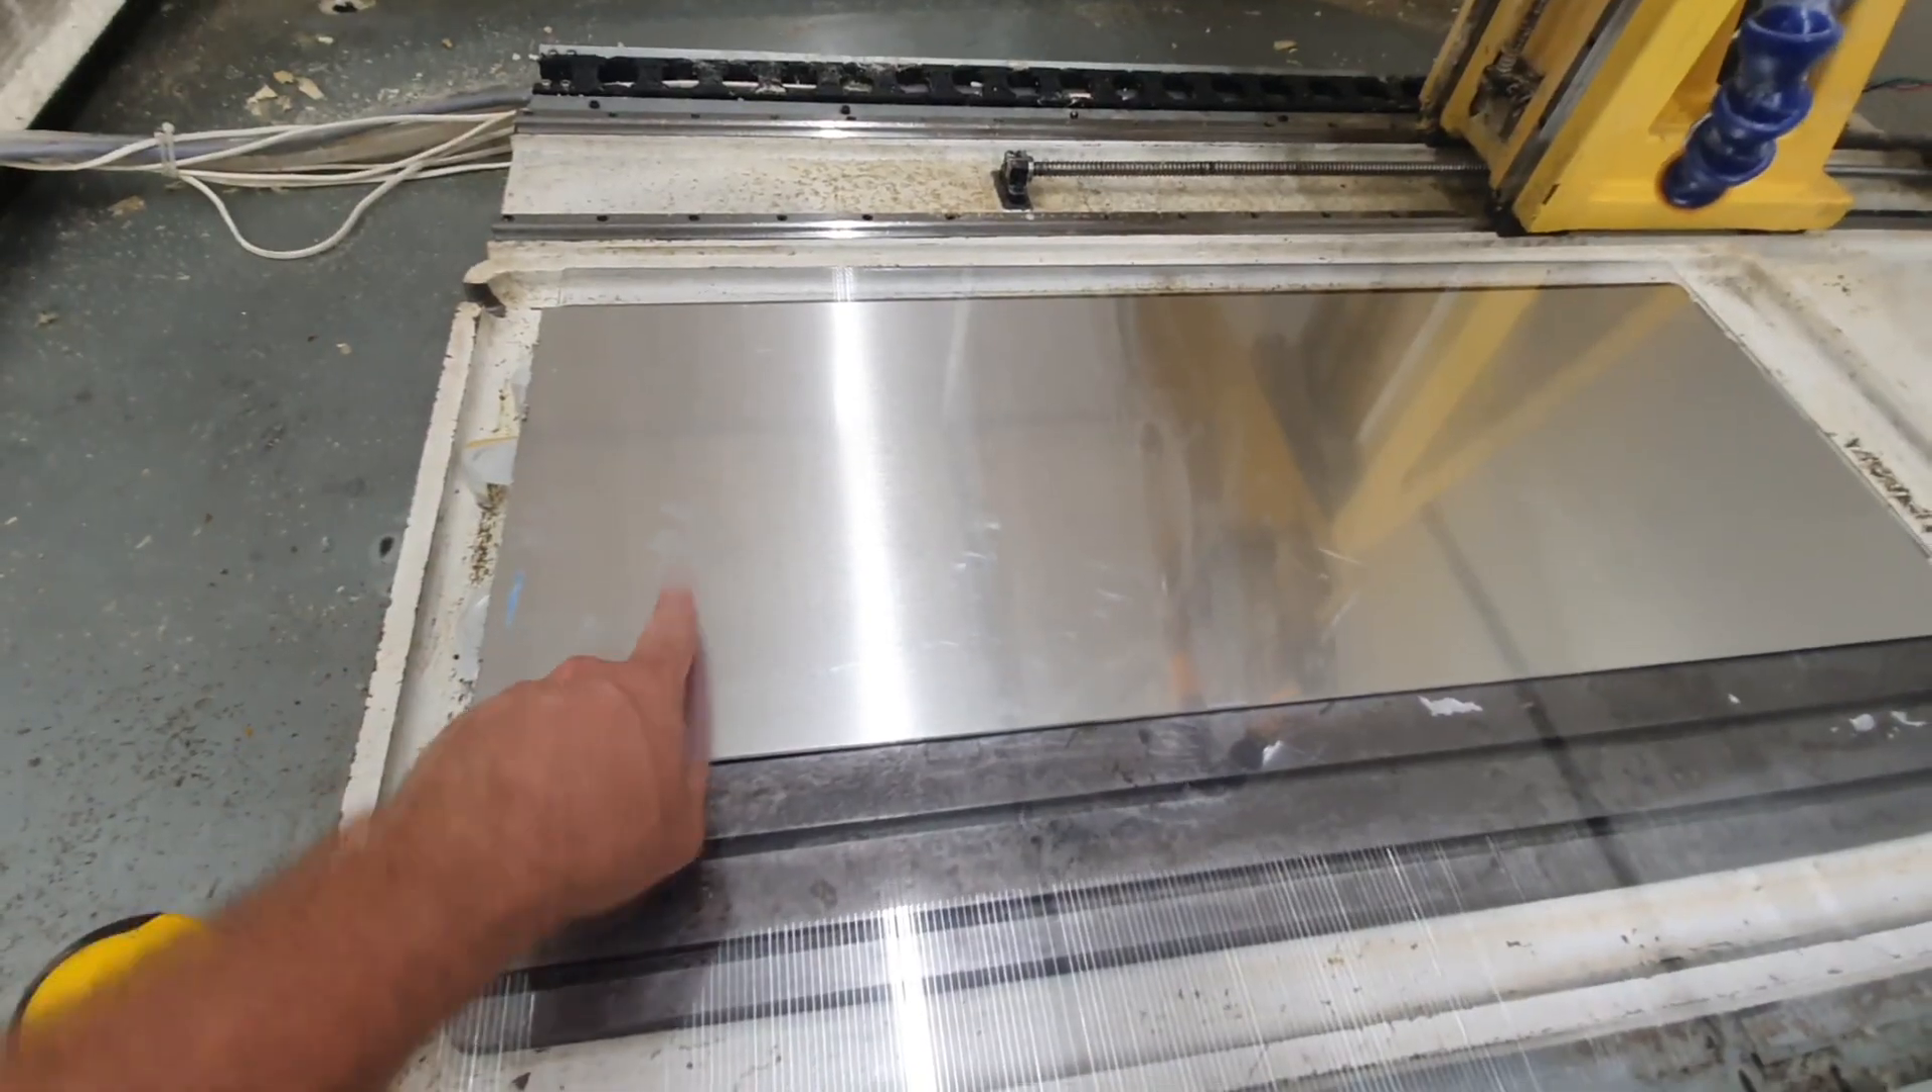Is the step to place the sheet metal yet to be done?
No.